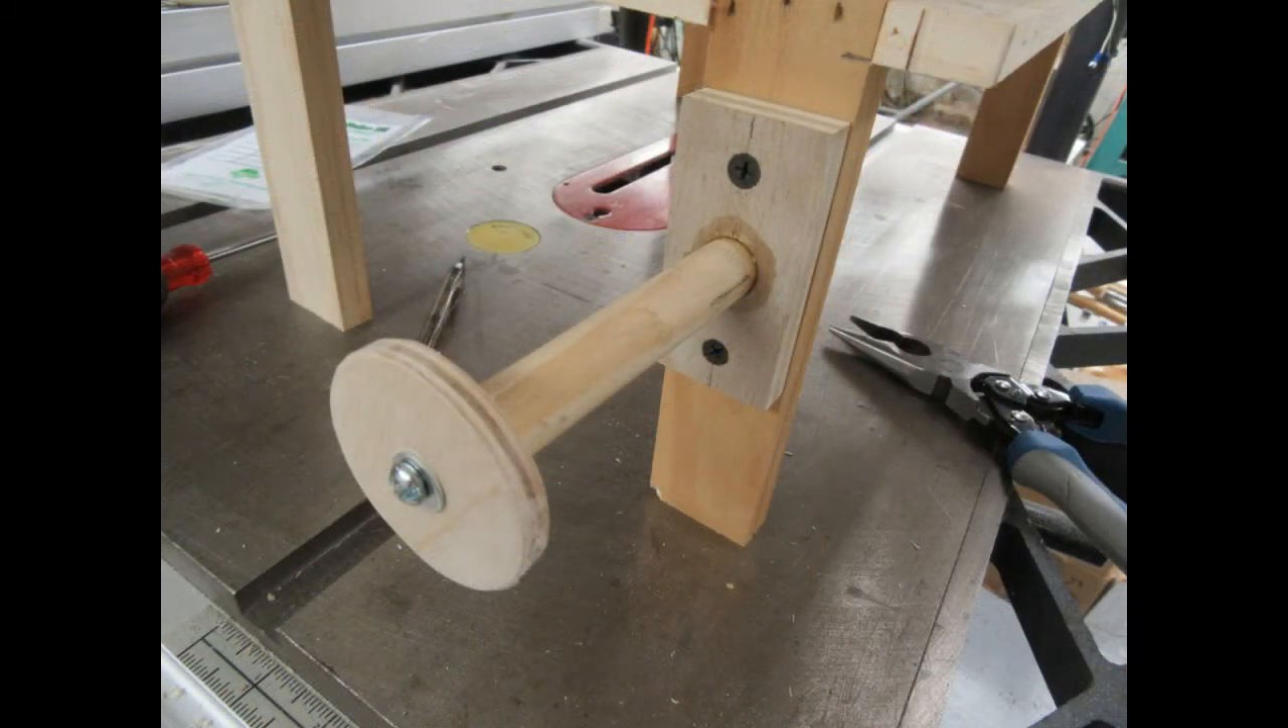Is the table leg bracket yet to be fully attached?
No.